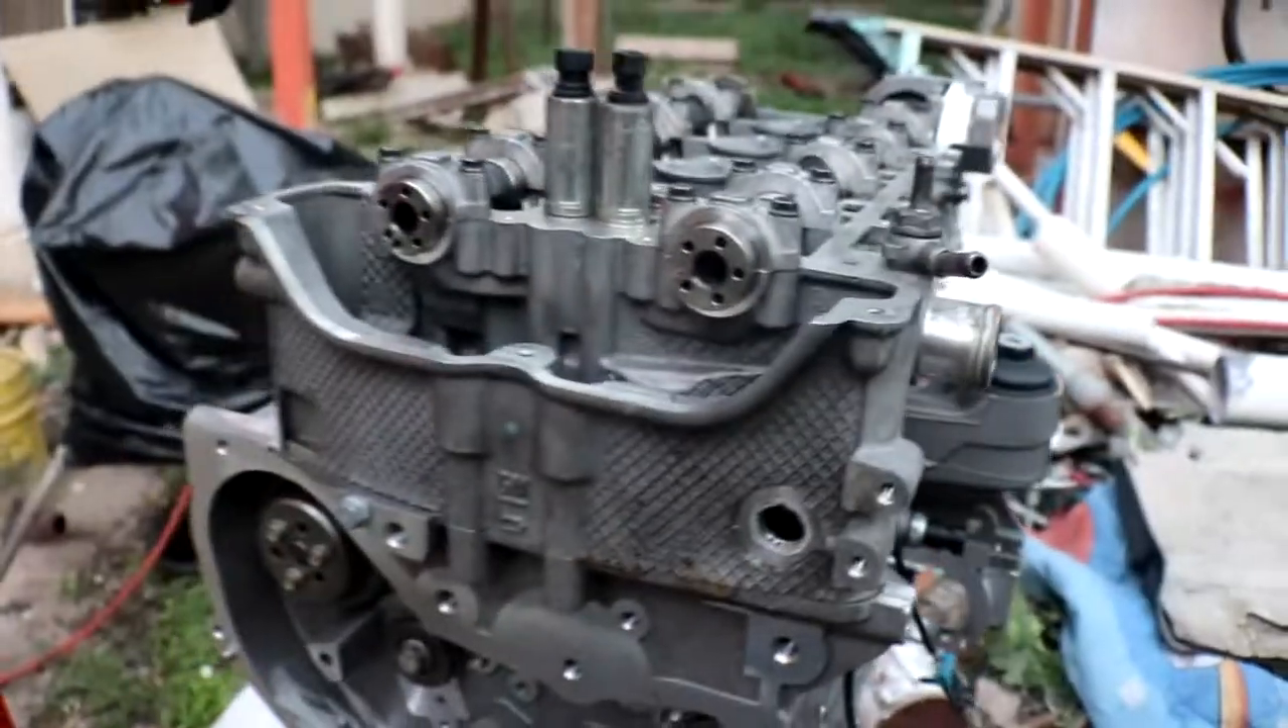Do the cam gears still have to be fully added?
Yes.